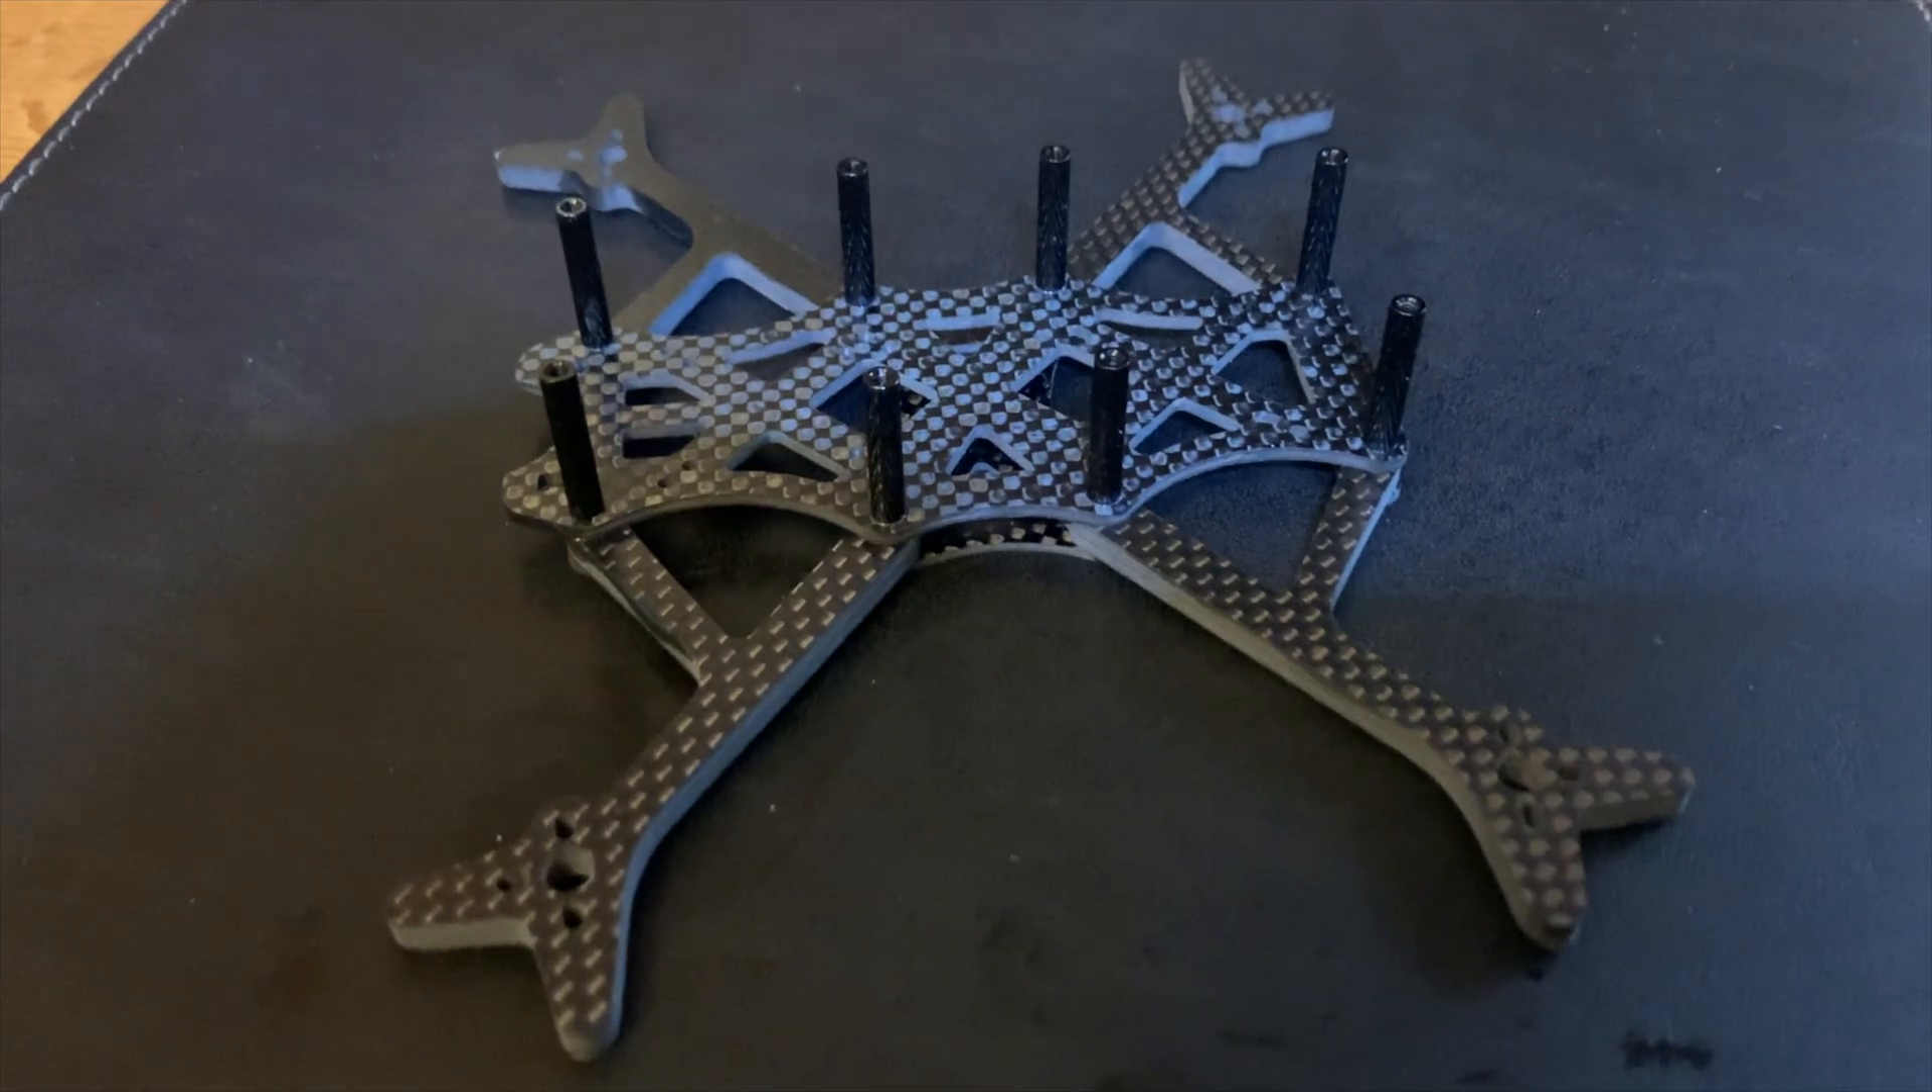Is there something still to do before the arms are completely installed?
No.